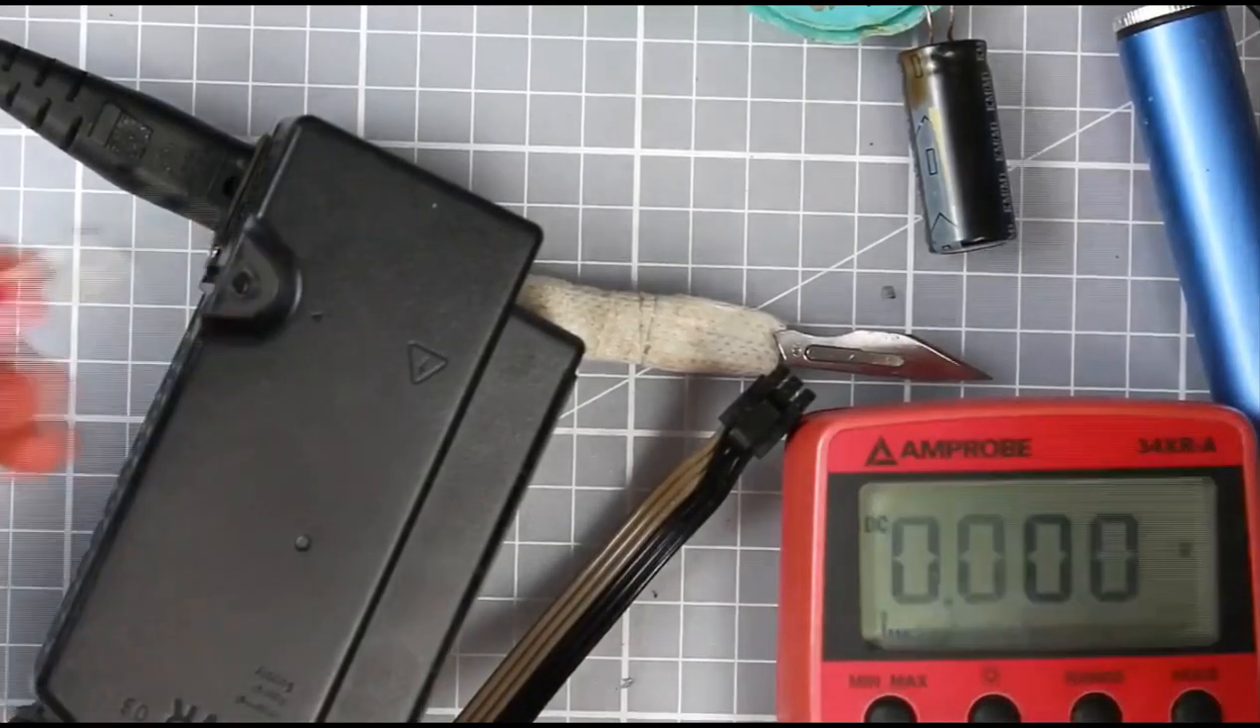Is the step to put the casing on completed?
Yes.